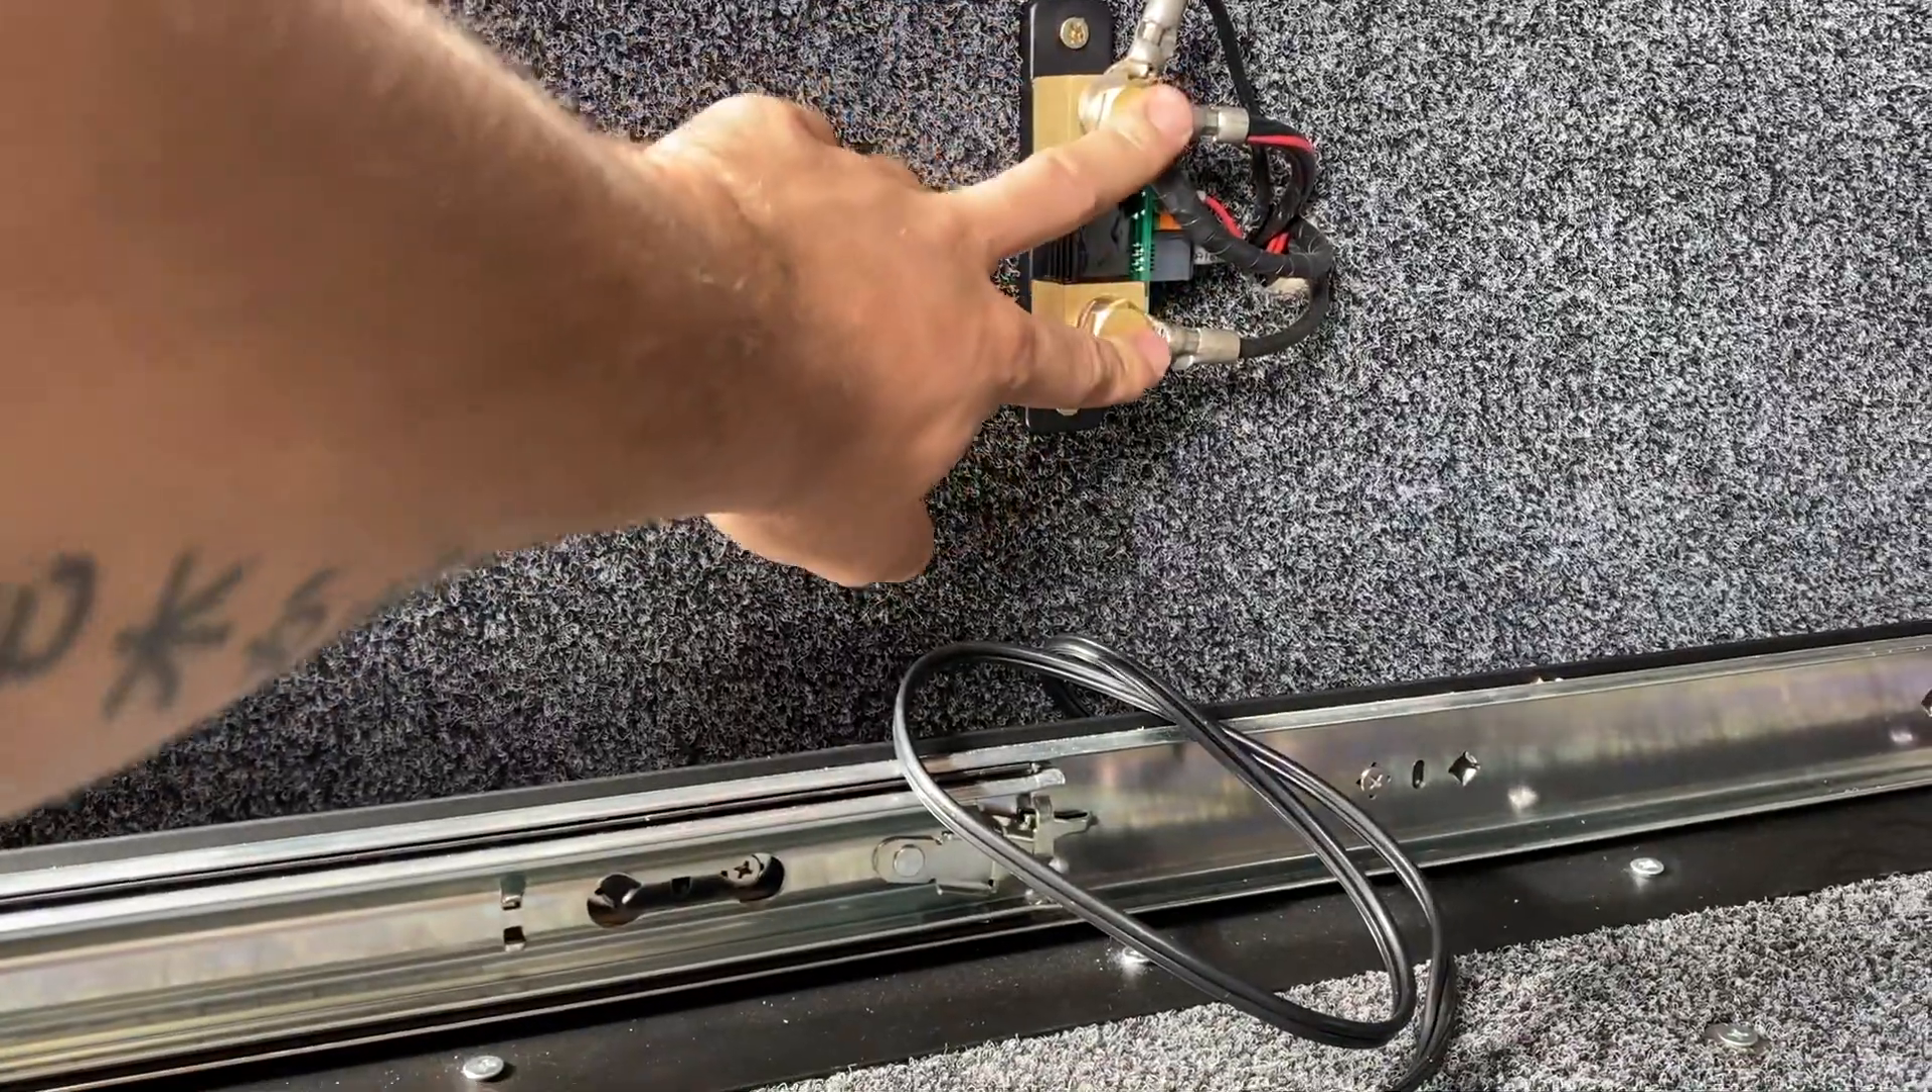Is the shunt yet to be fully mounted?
No.